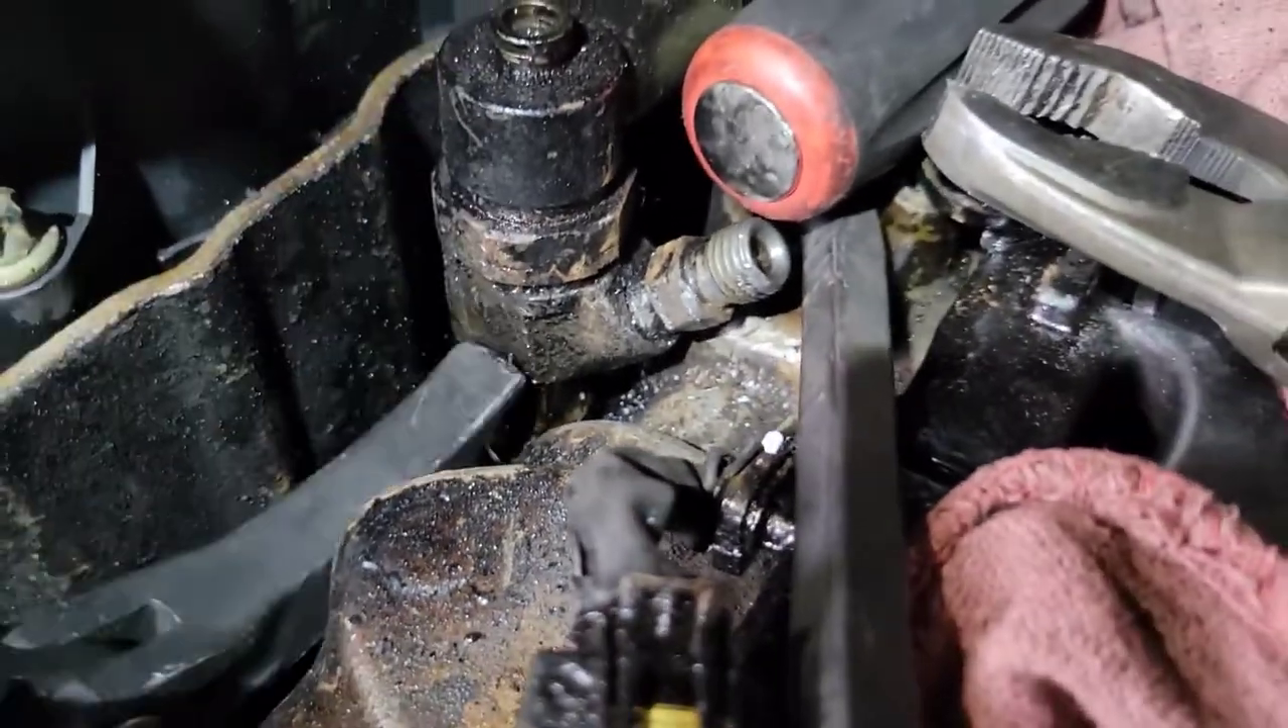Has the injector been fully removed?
No.